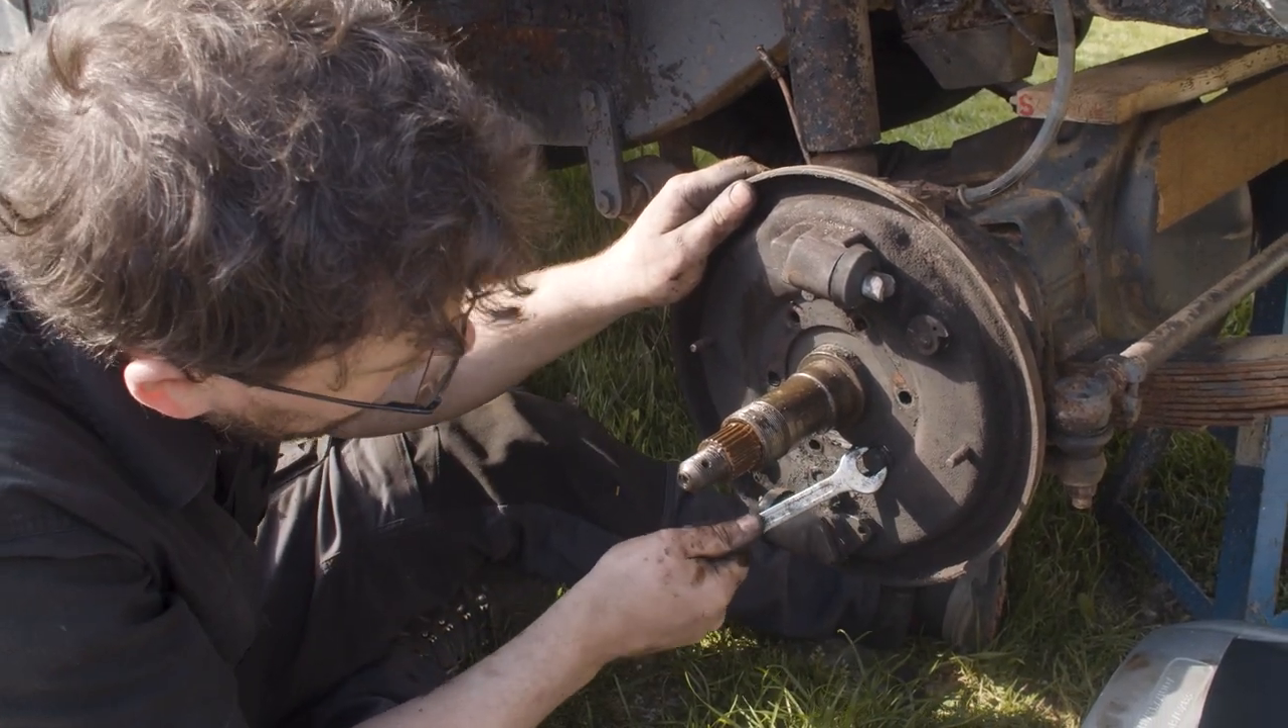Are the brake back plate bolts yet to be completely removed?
Yes.